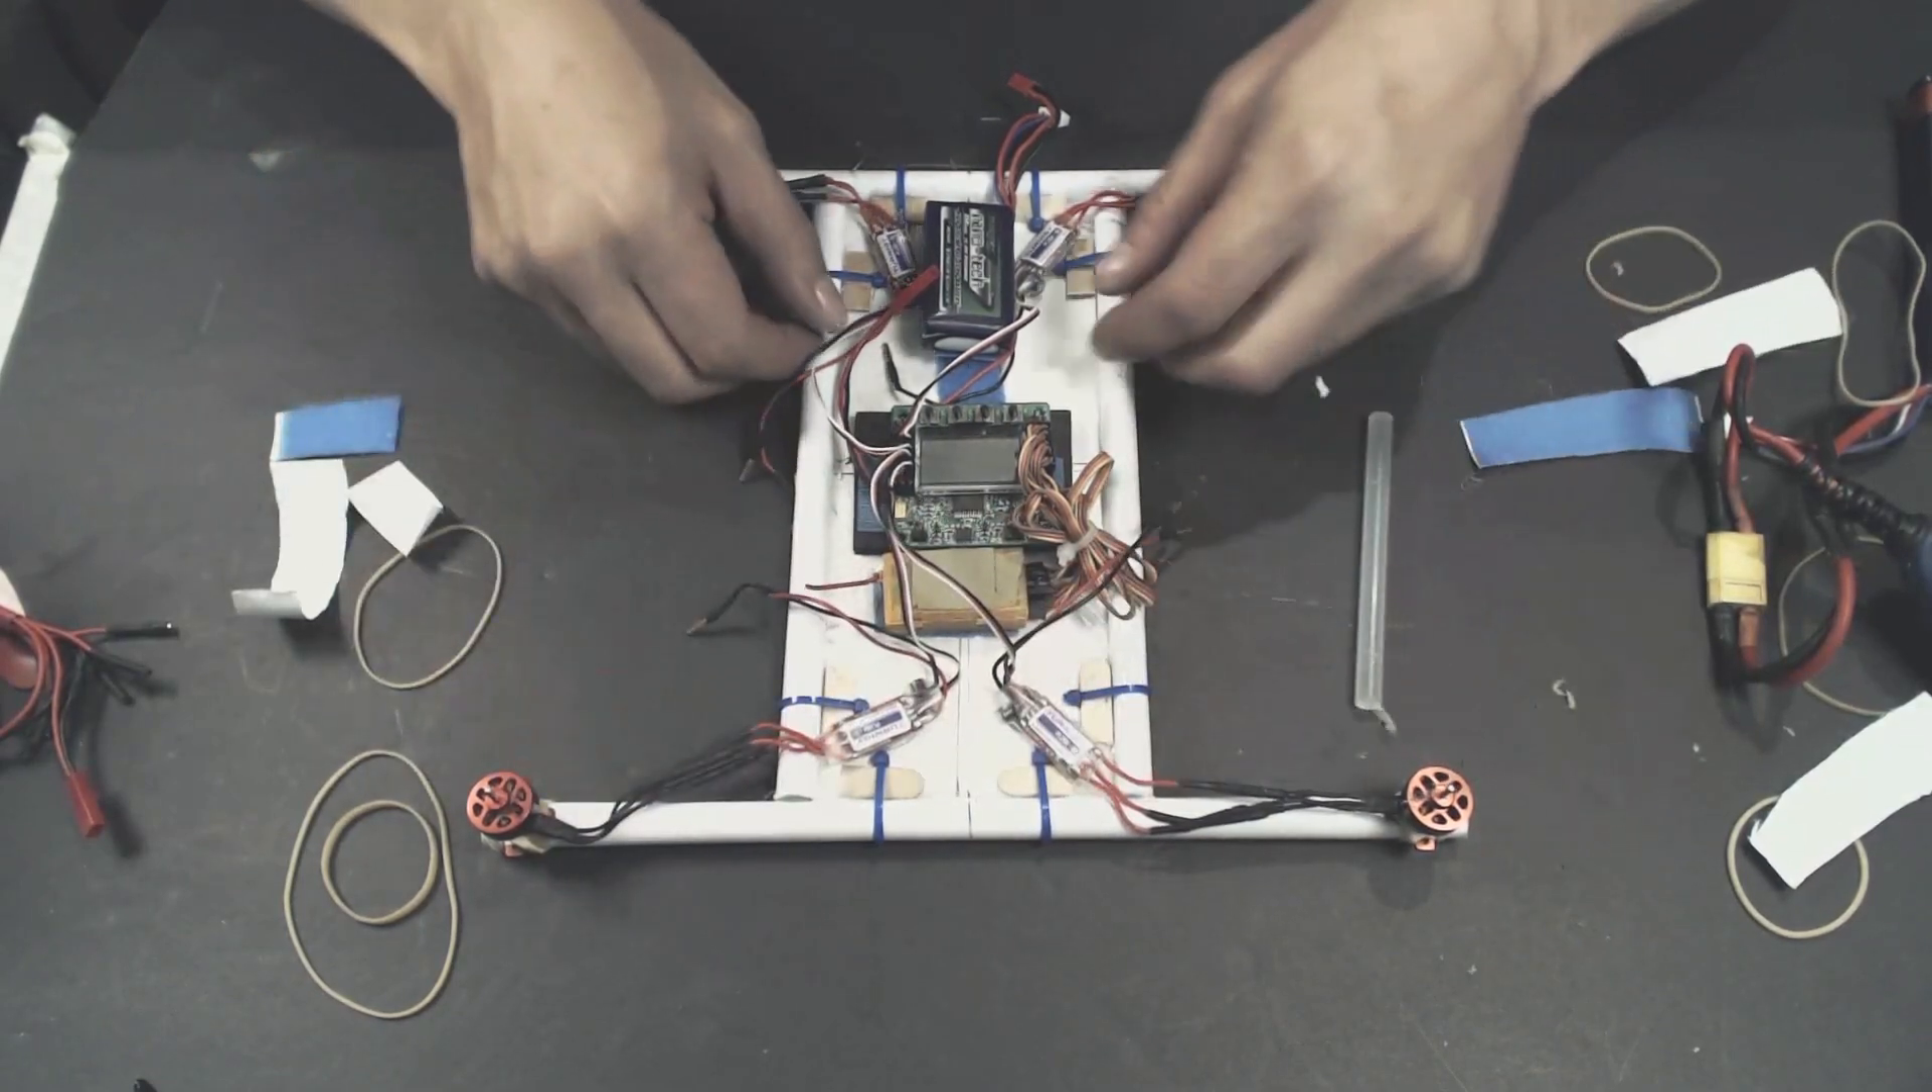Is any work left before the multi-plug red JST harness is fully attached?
Yes.